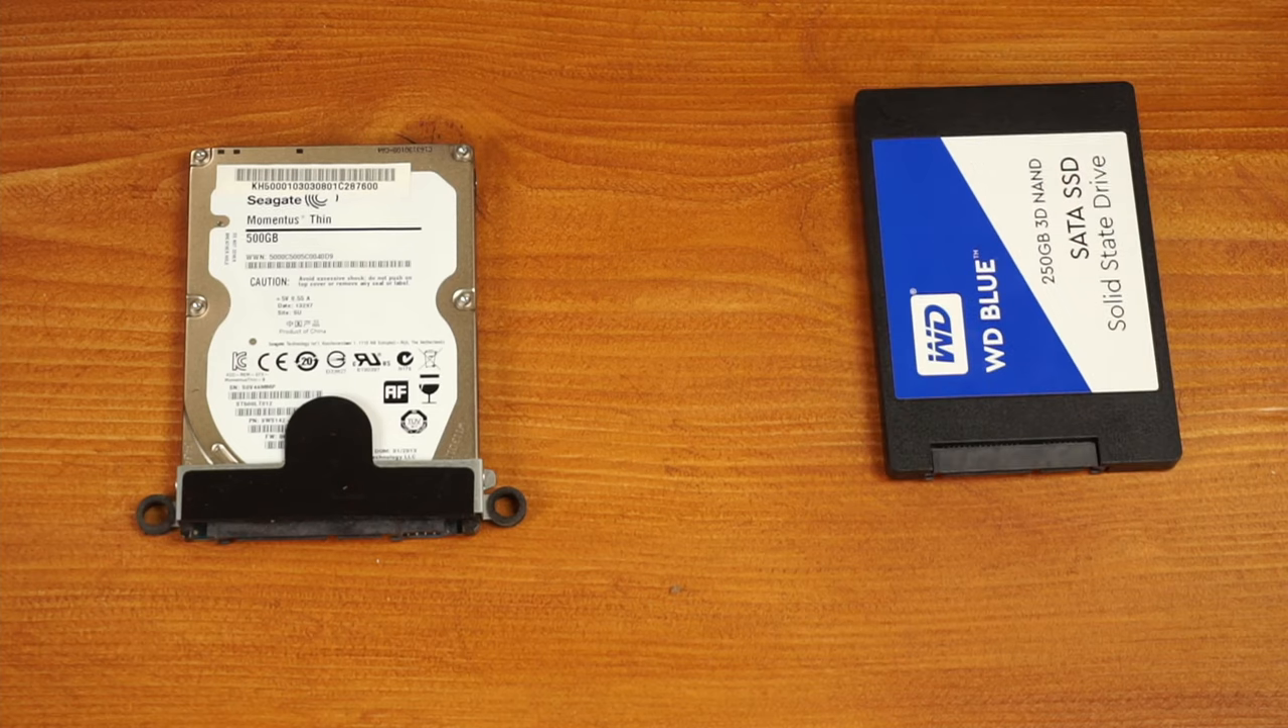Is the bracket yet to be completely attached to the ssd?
Yes.